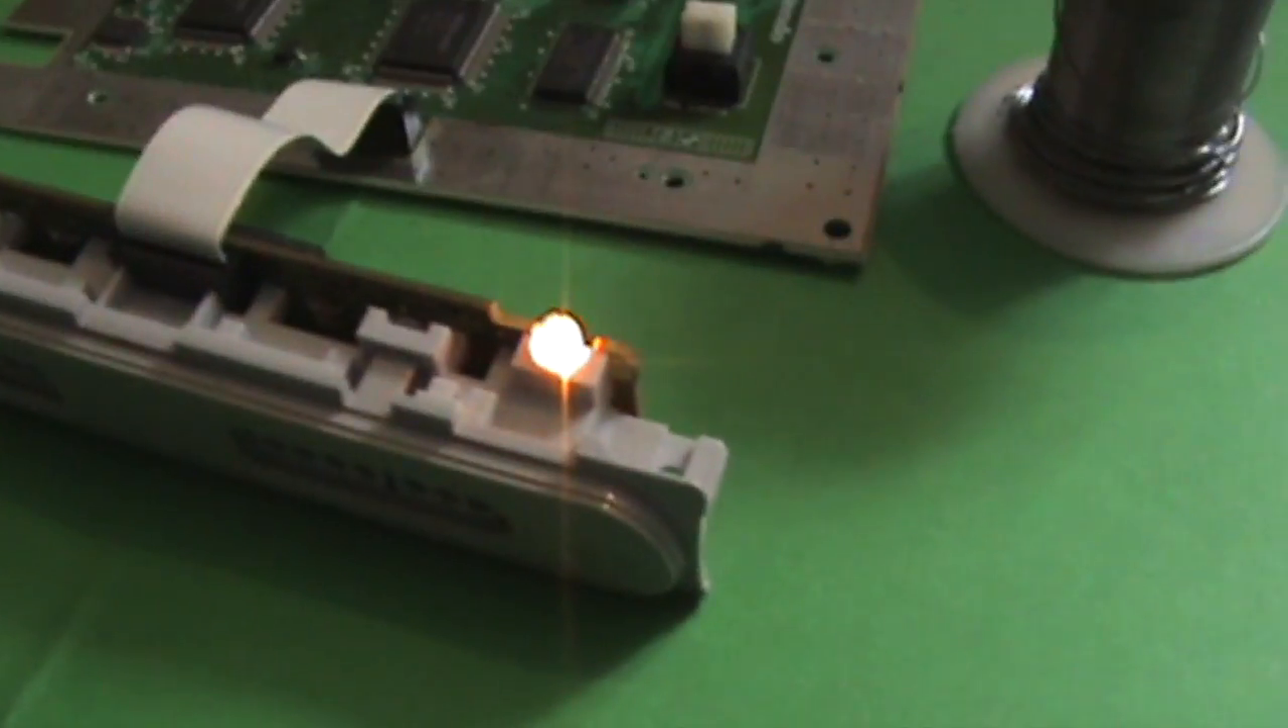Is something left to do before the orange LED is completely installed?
No.